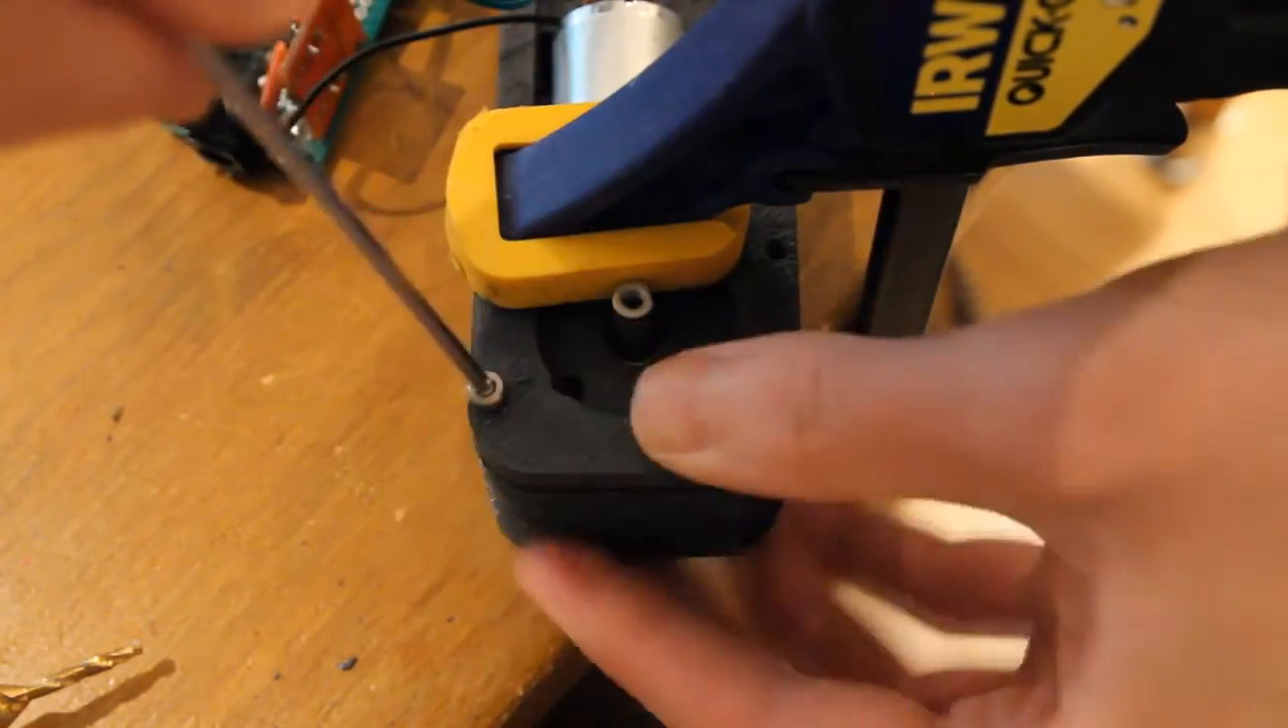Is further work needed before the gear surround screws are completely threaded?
Yes.